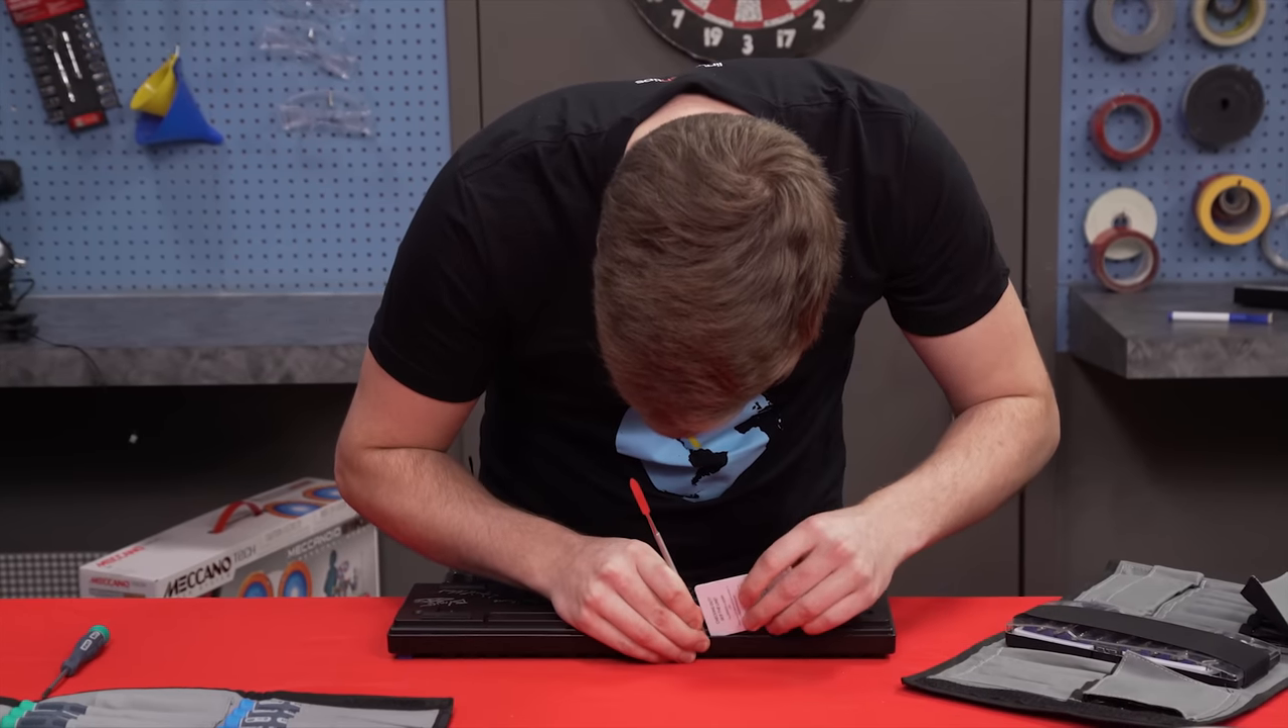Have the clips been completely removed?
No.